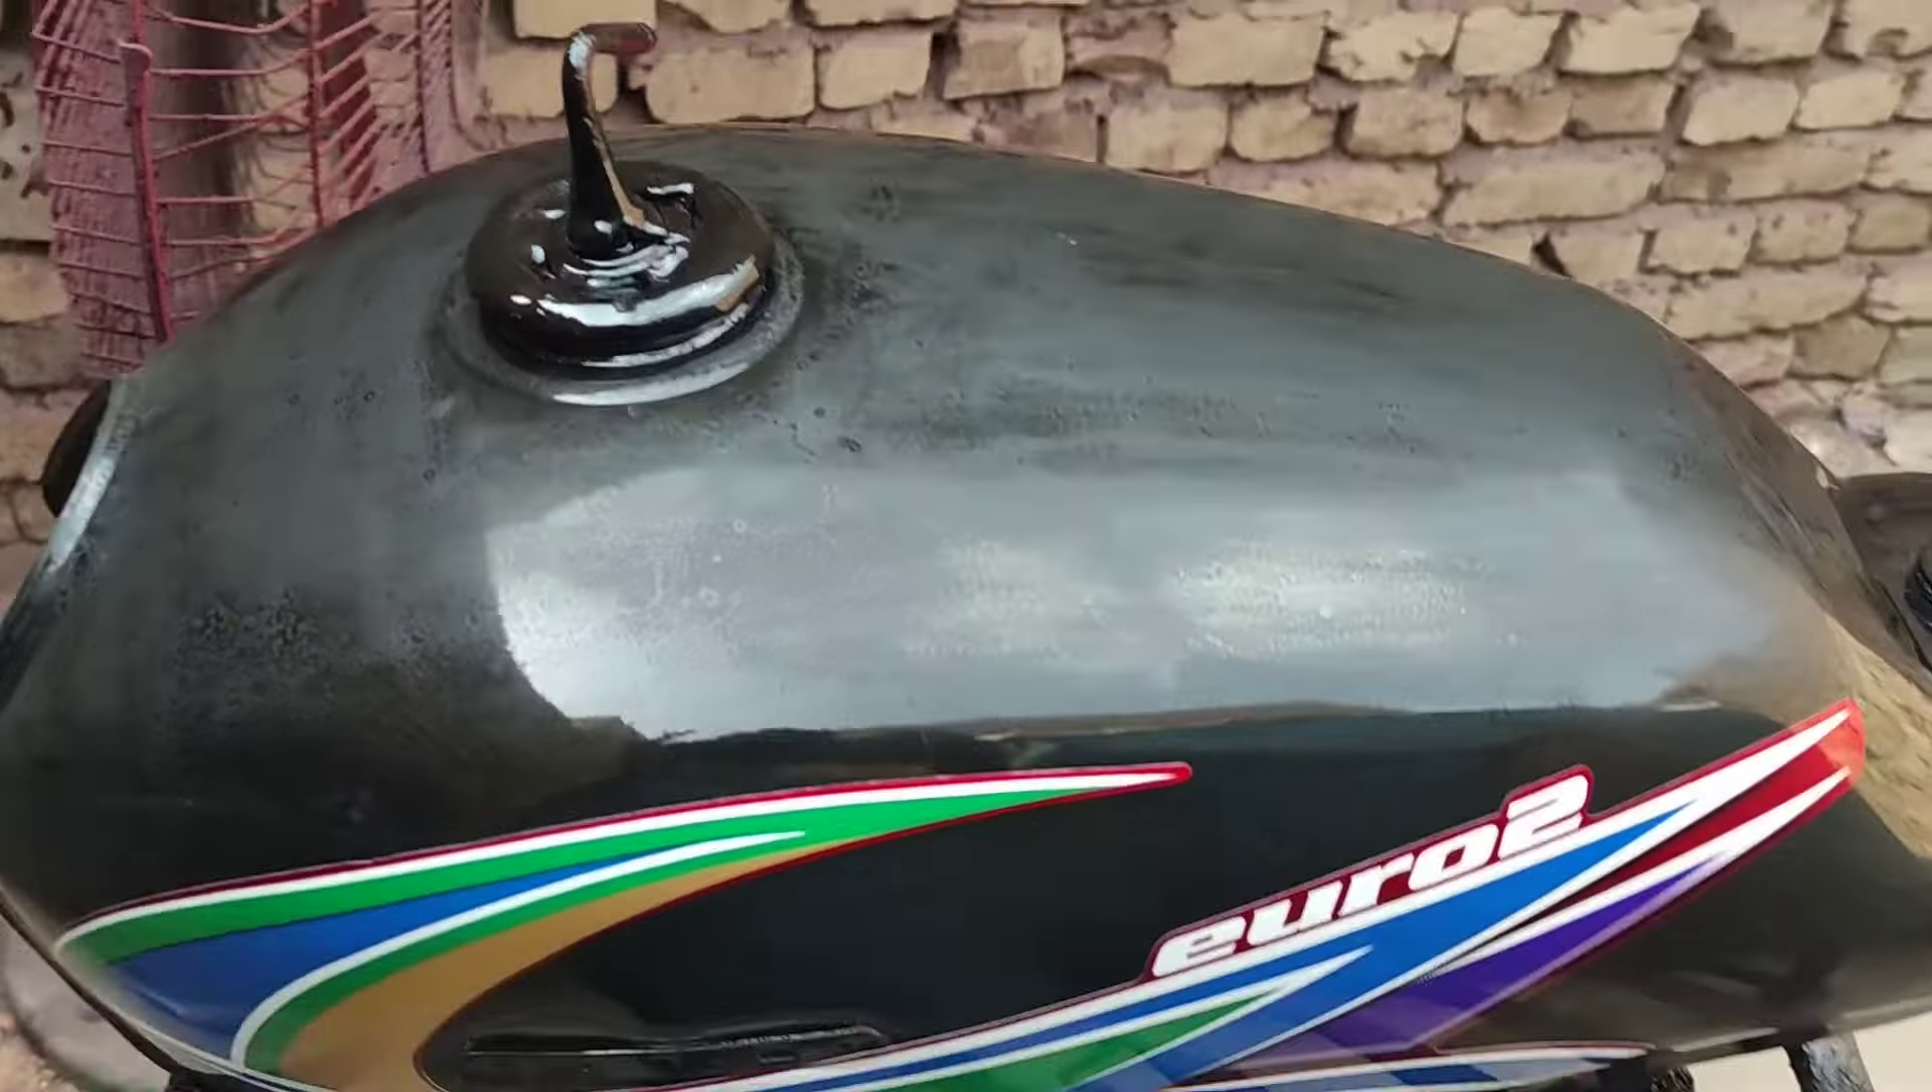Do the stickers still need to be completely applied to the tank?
No.